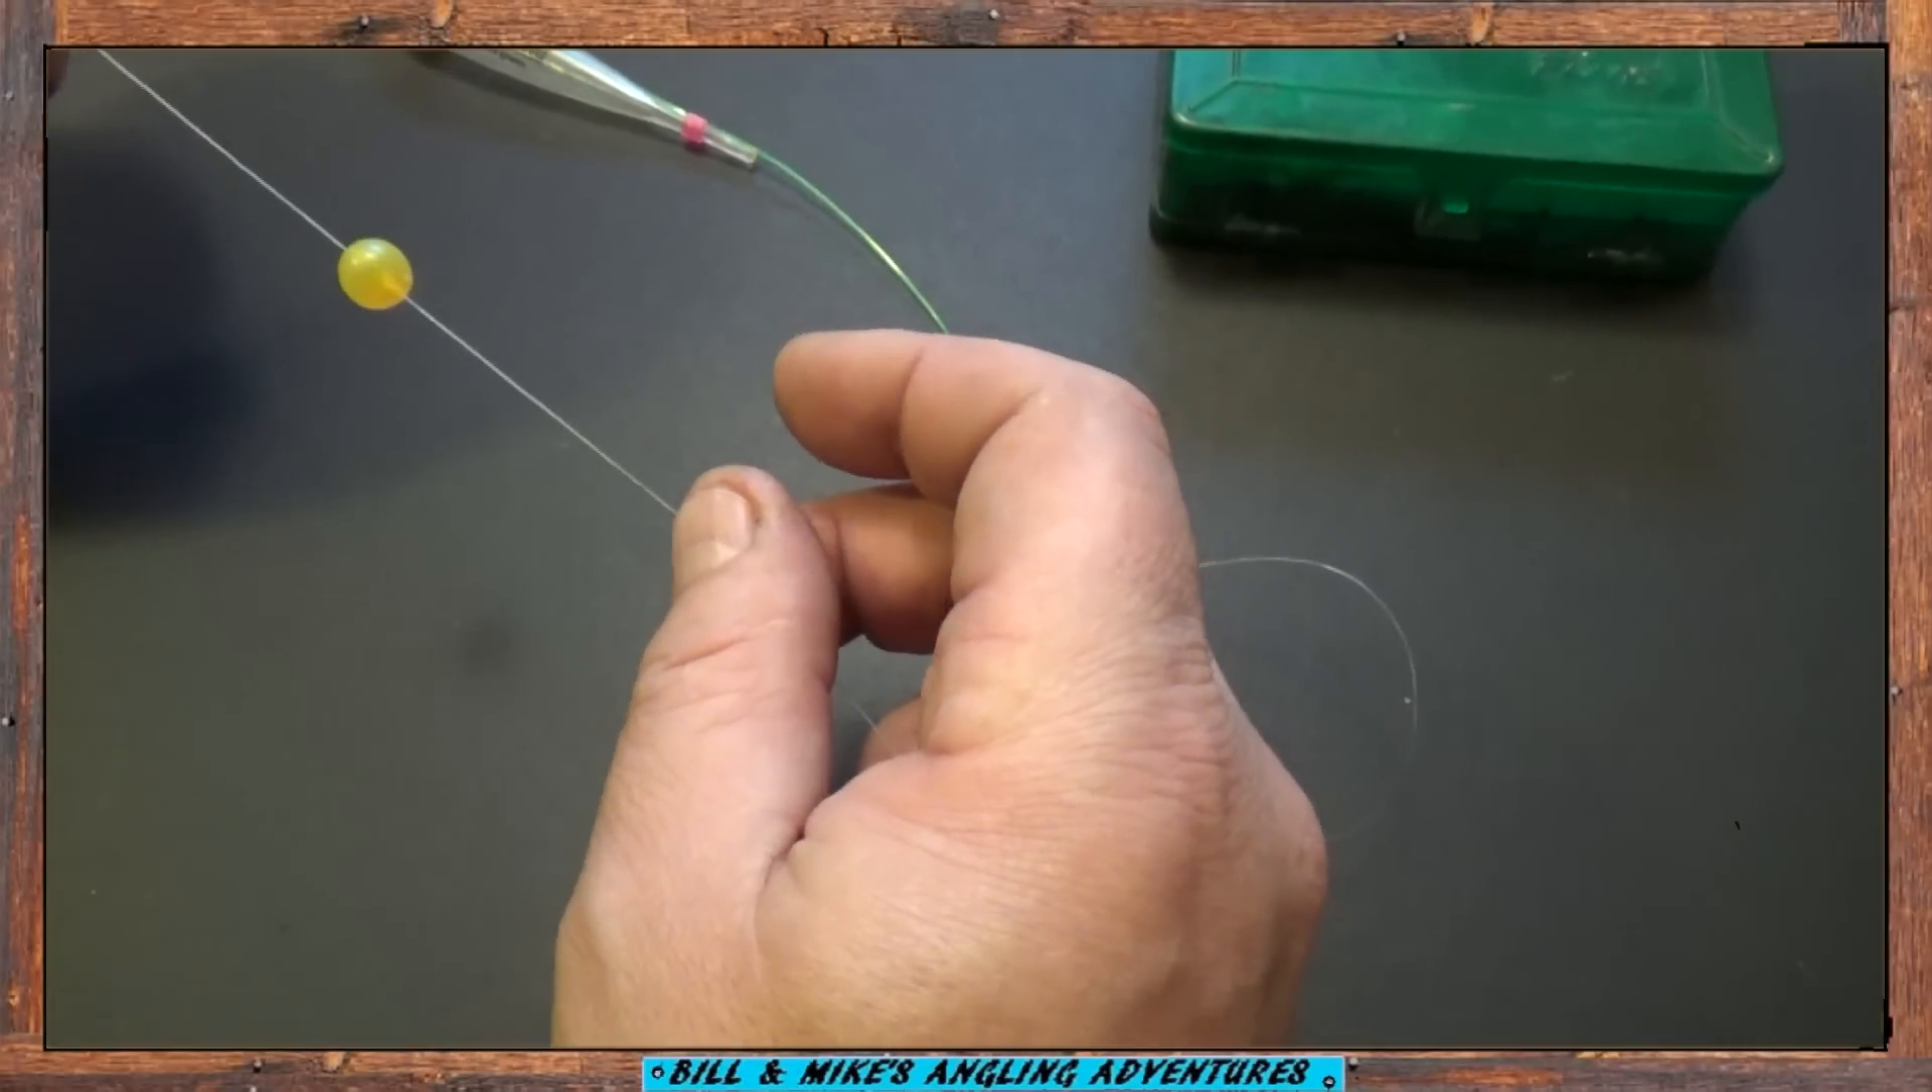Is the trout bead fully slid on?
Yes.